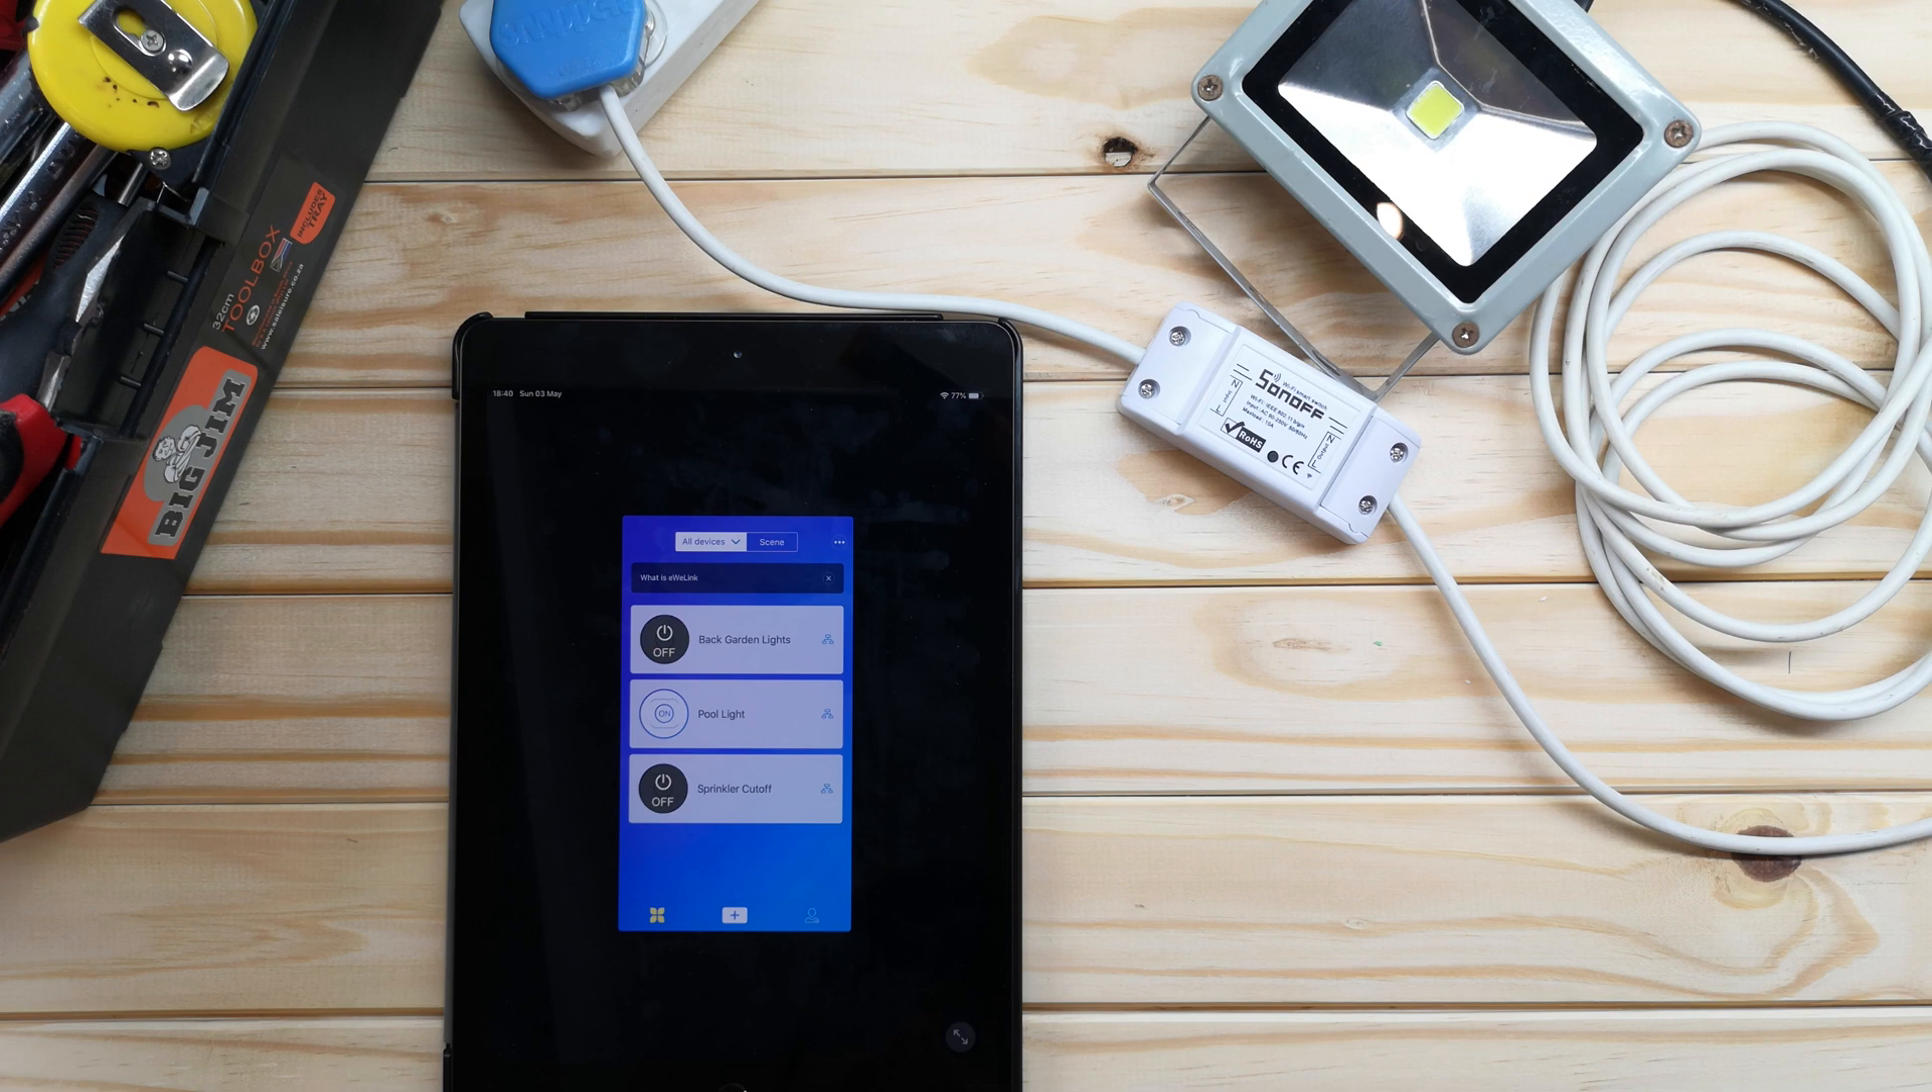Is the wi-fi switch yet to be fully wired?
No.